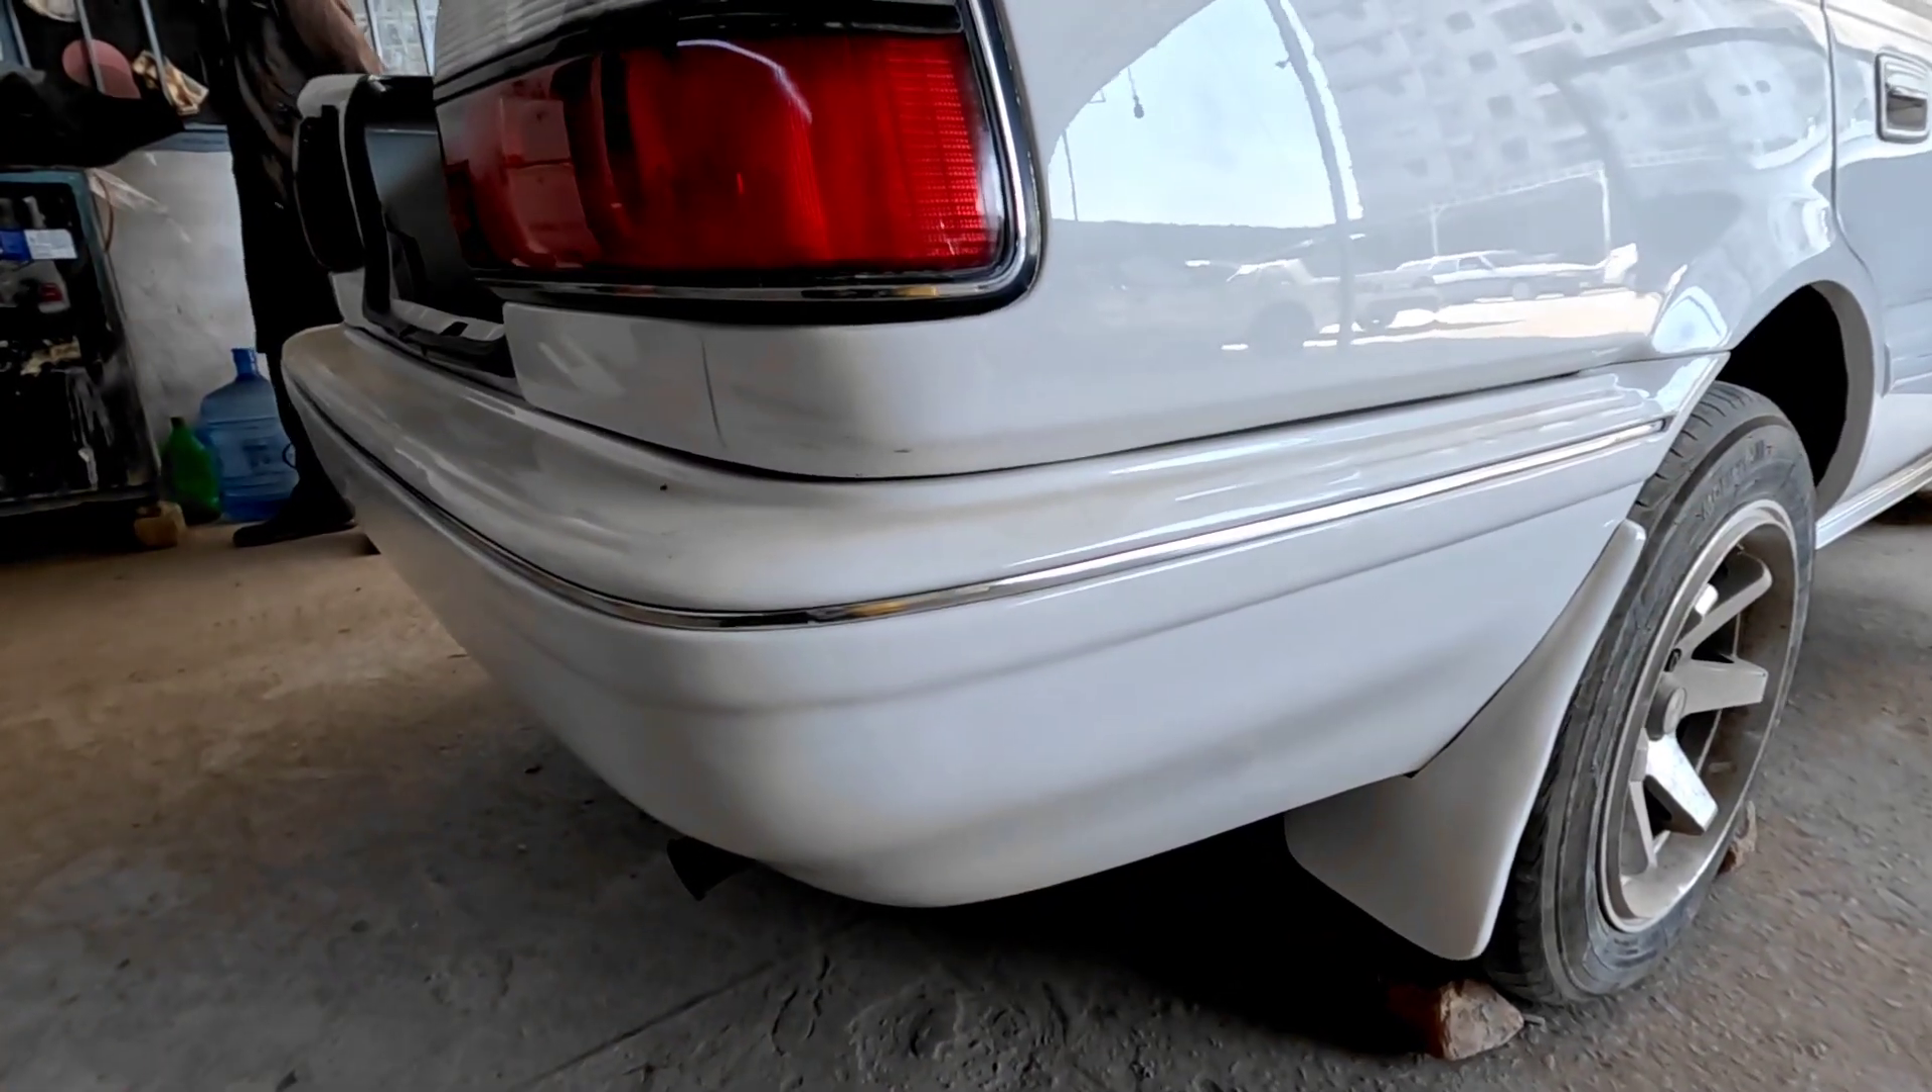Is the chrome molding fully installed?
Yes.